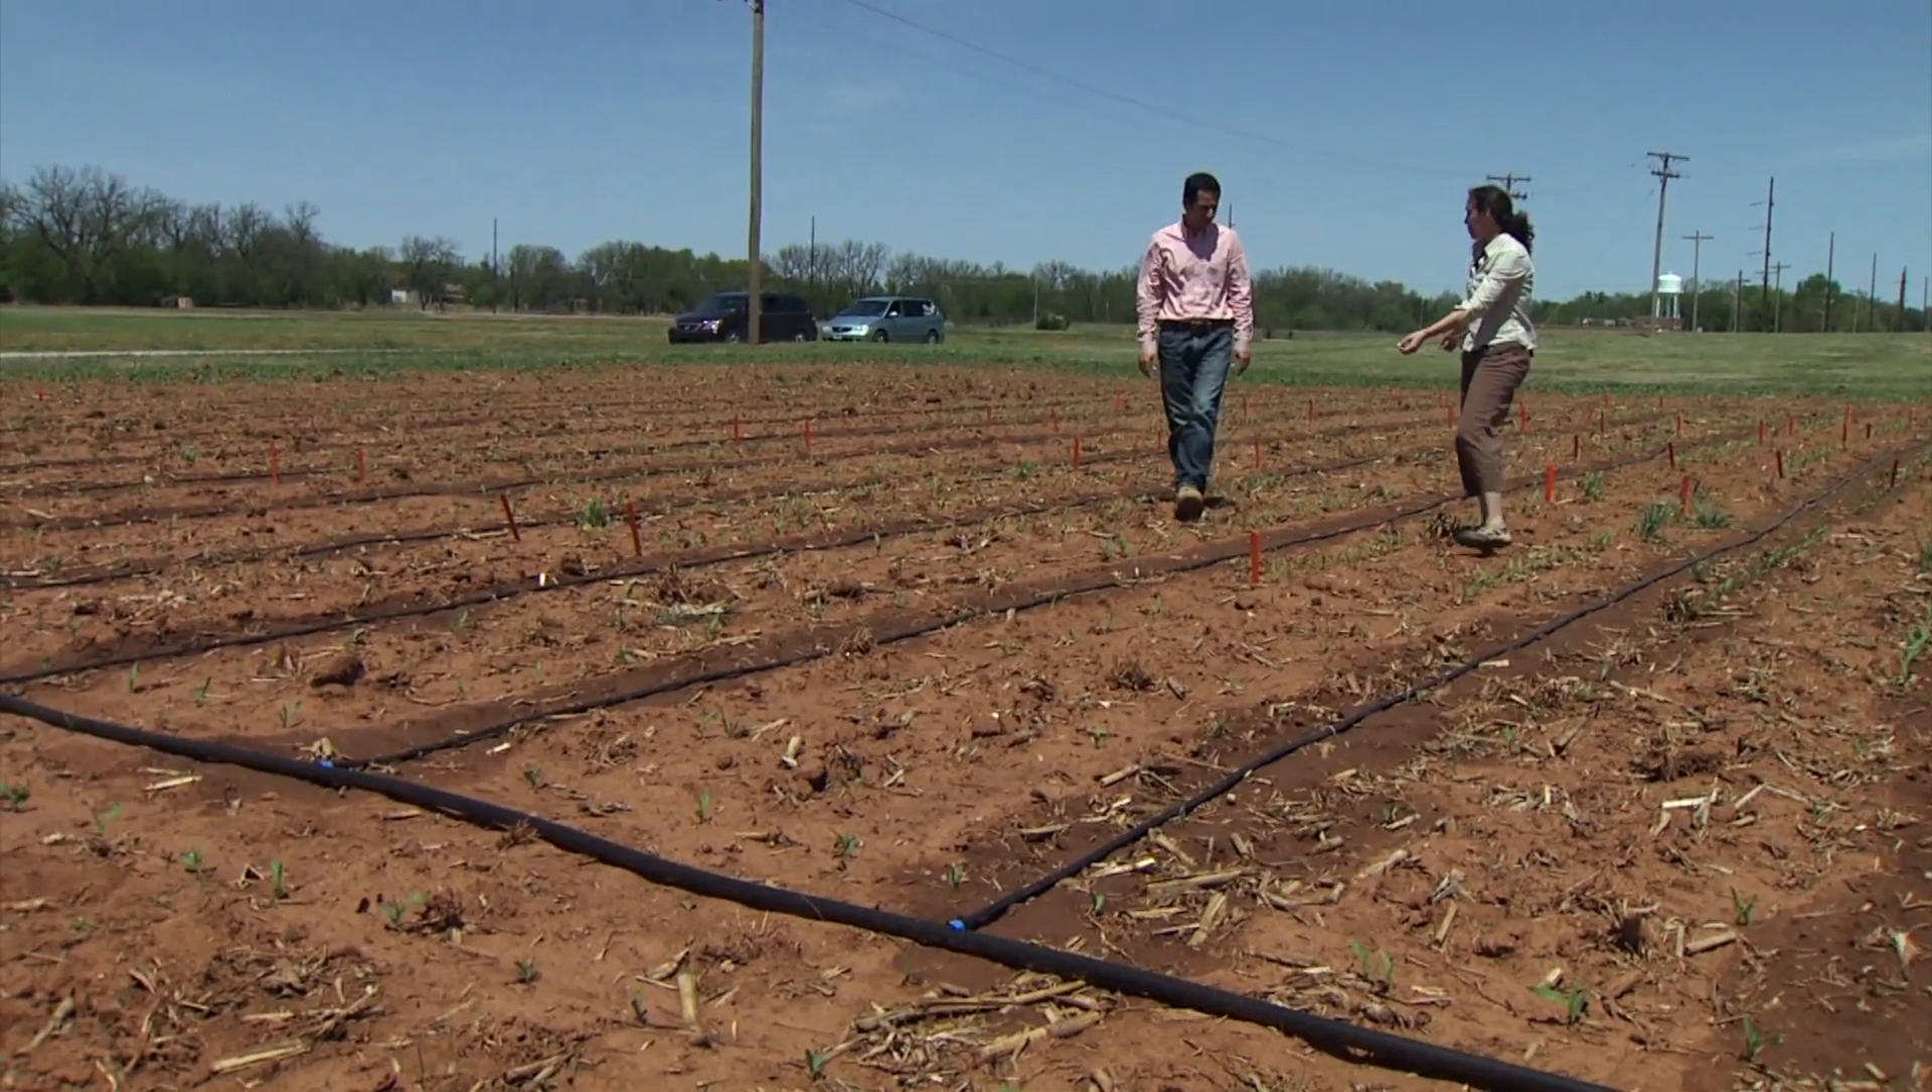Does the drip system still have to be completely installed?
No.